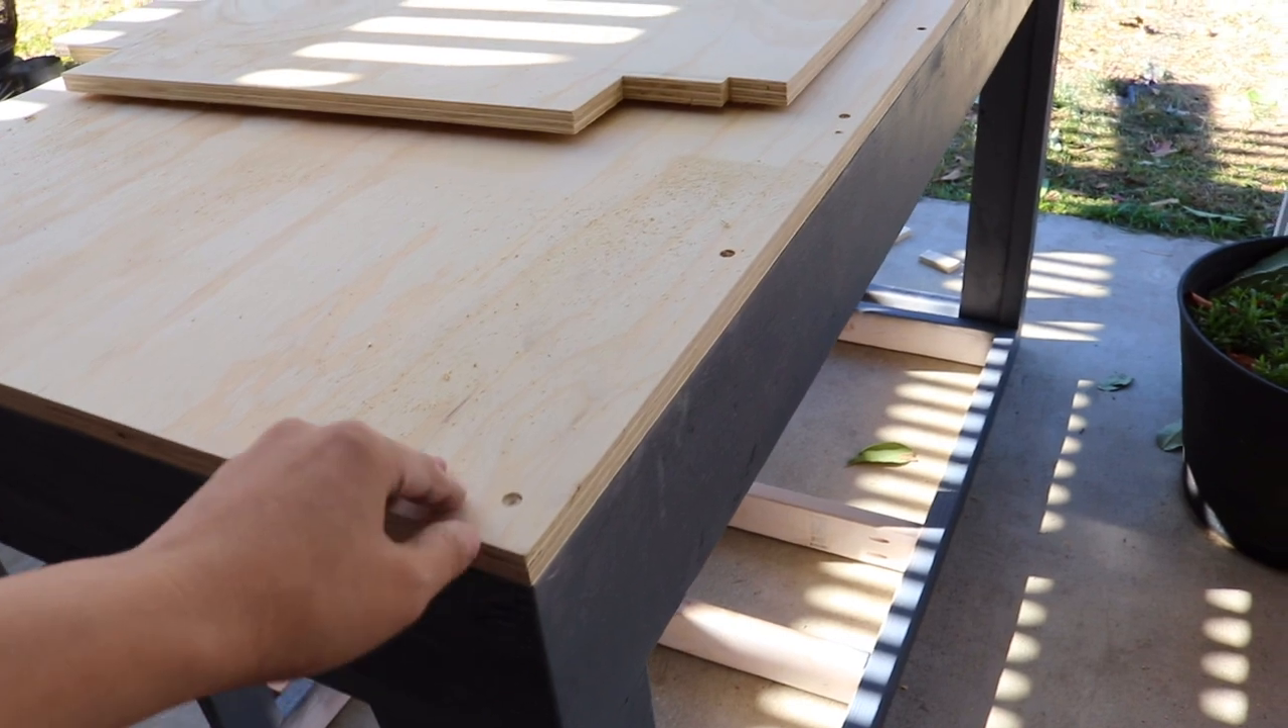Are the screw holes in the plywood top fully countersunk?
Yes.